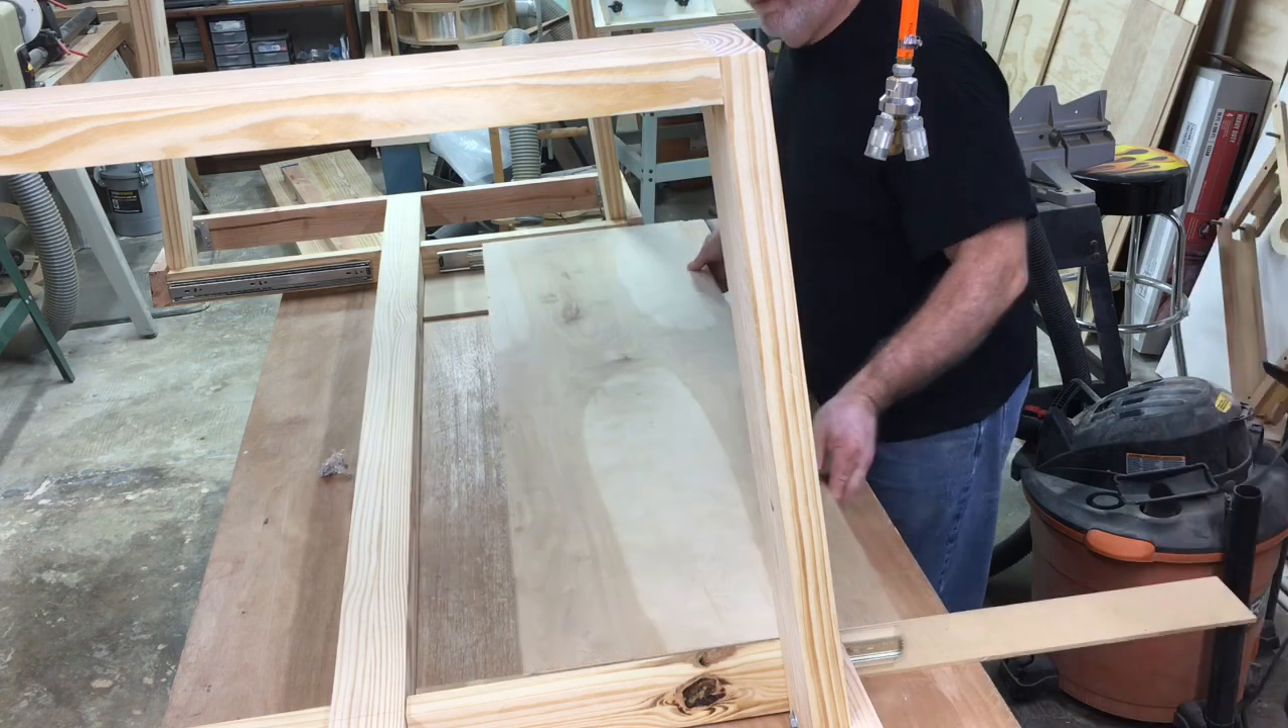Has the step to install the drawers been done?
No.